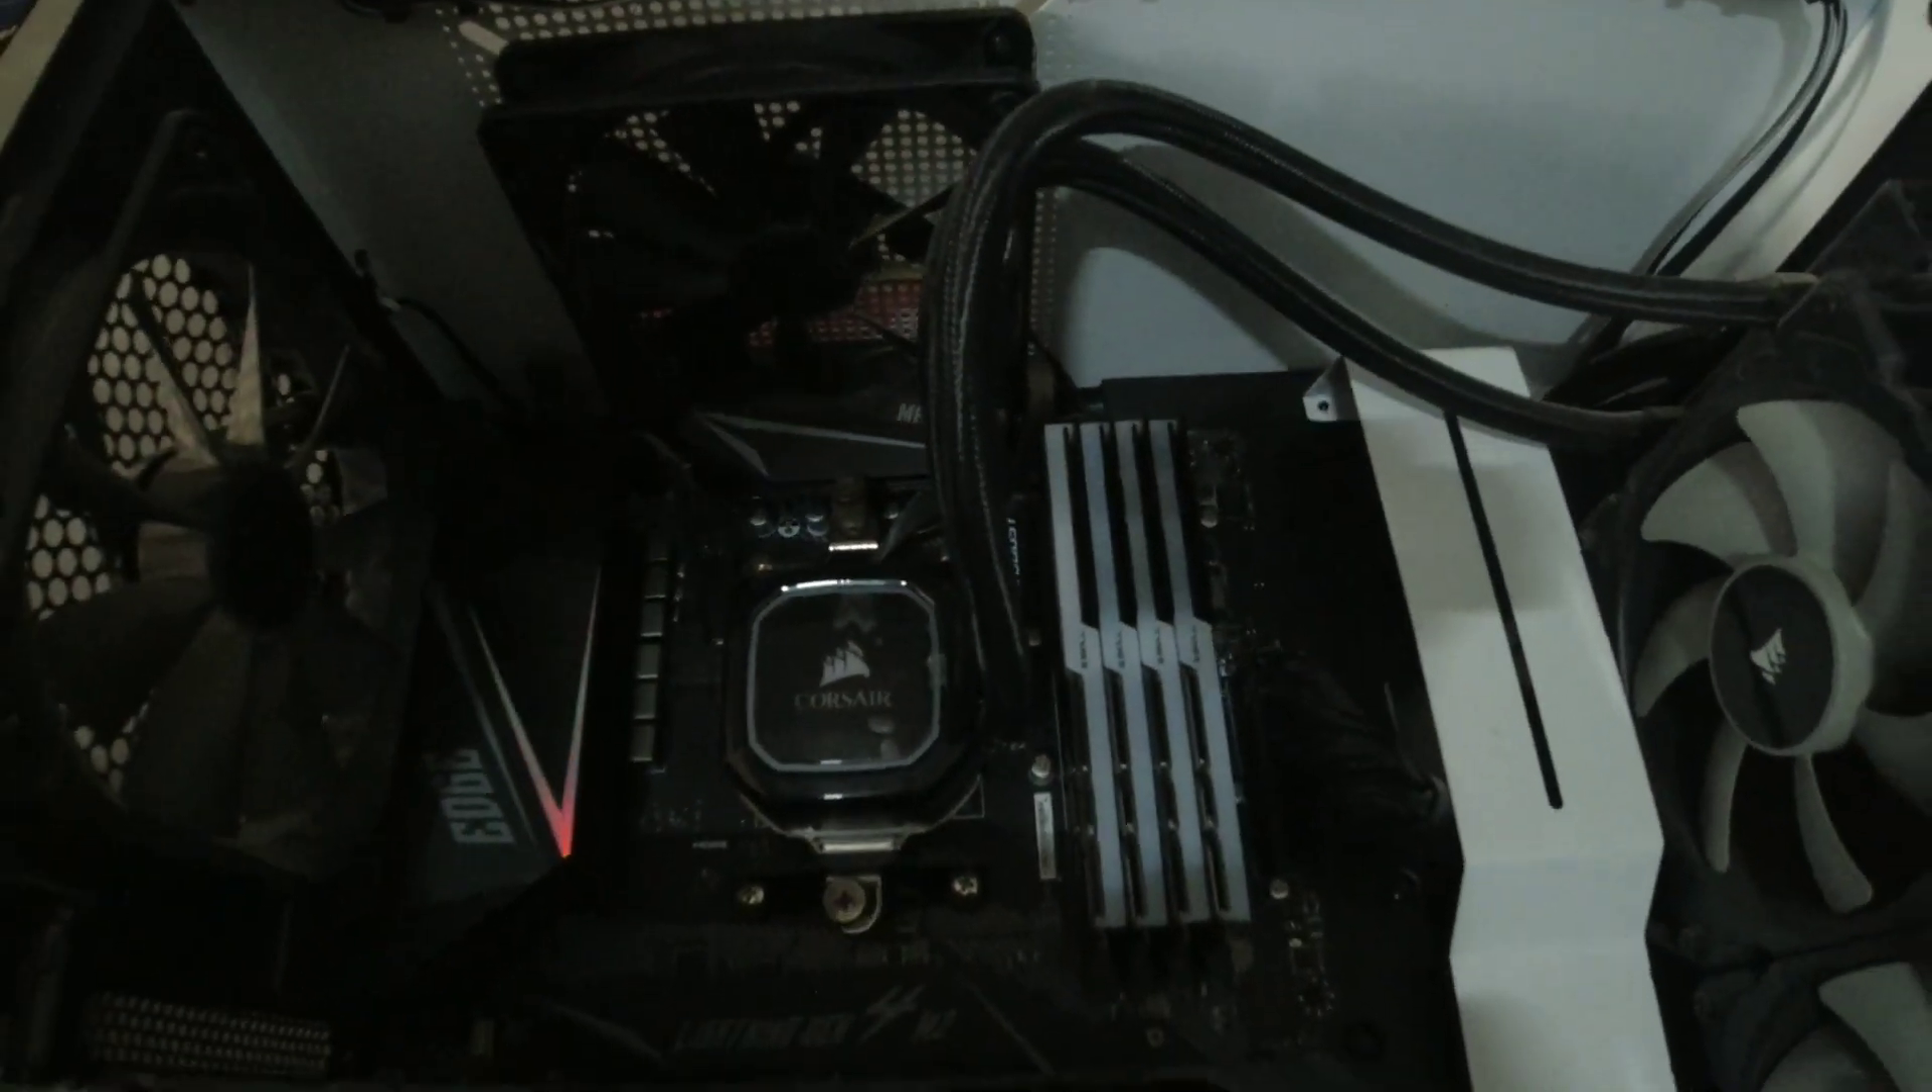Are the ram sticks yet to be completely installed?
No.